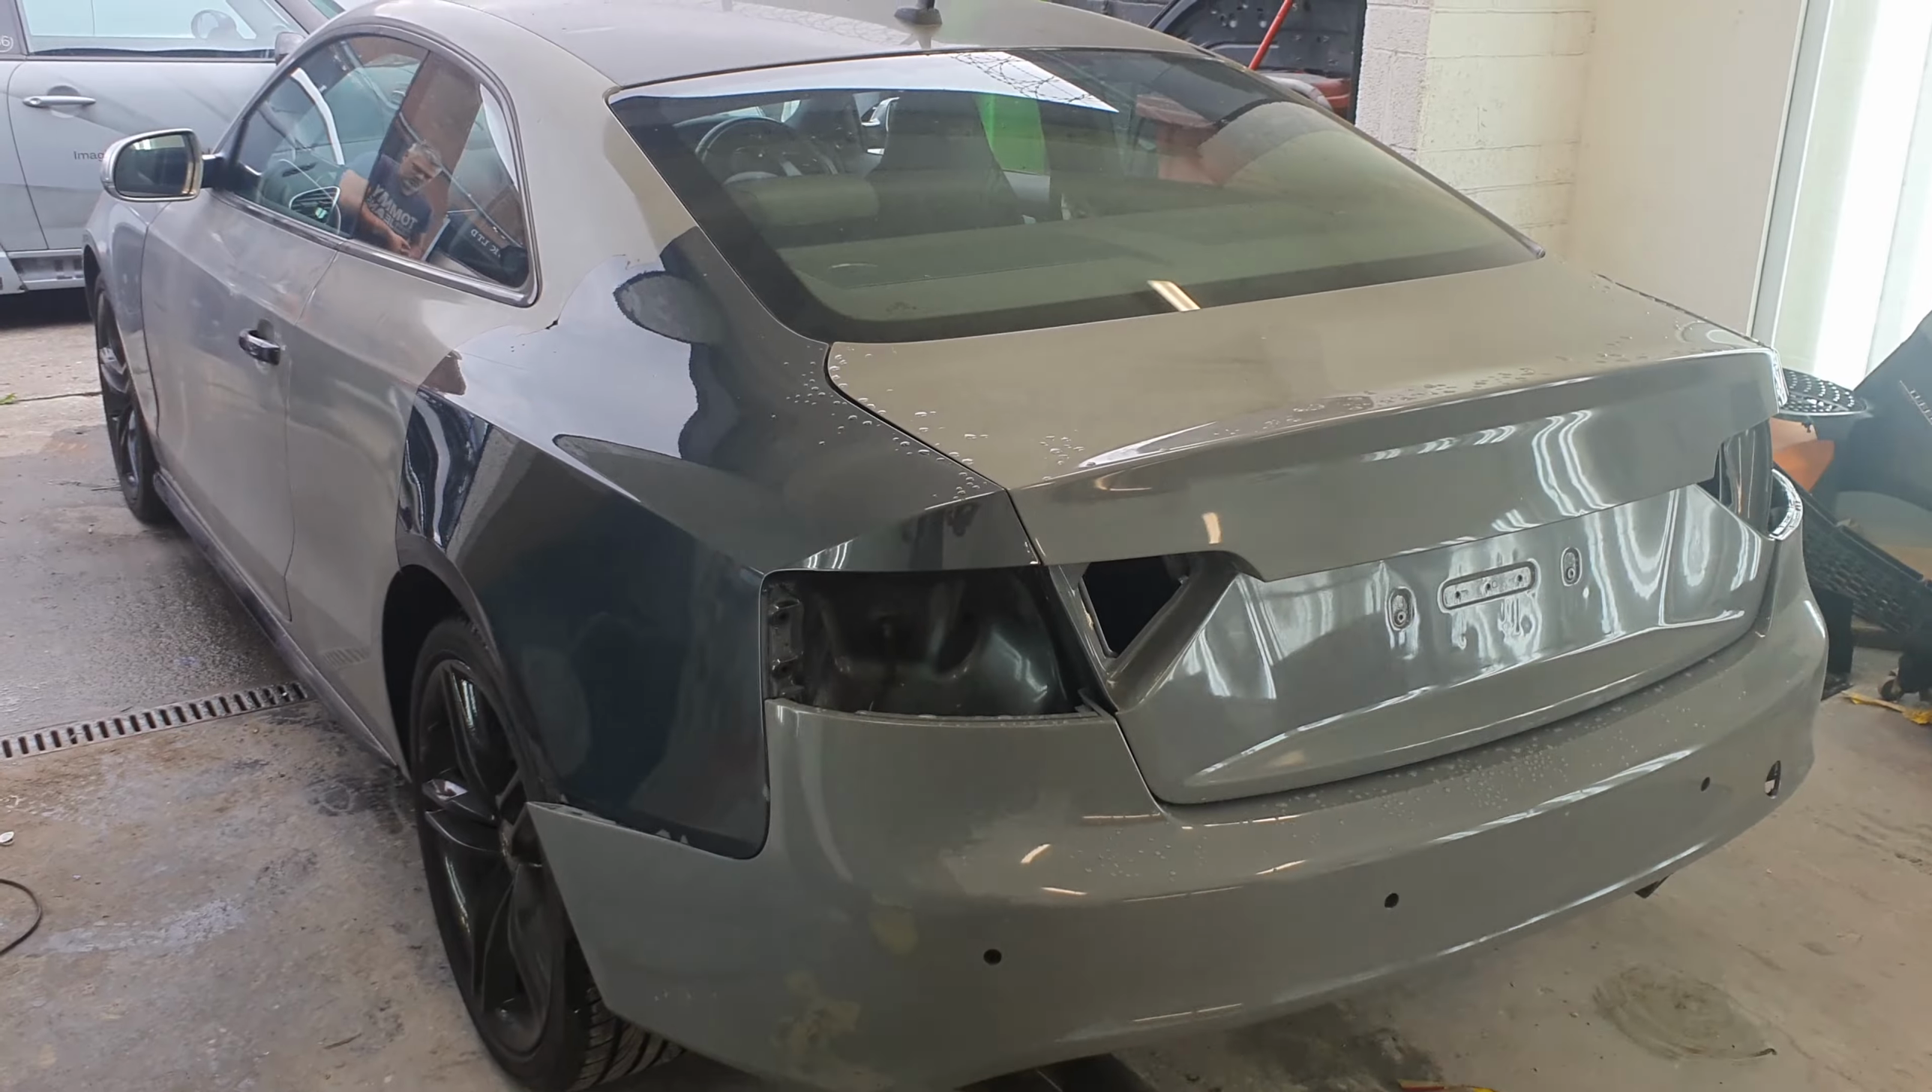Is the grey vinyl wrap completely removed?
No.